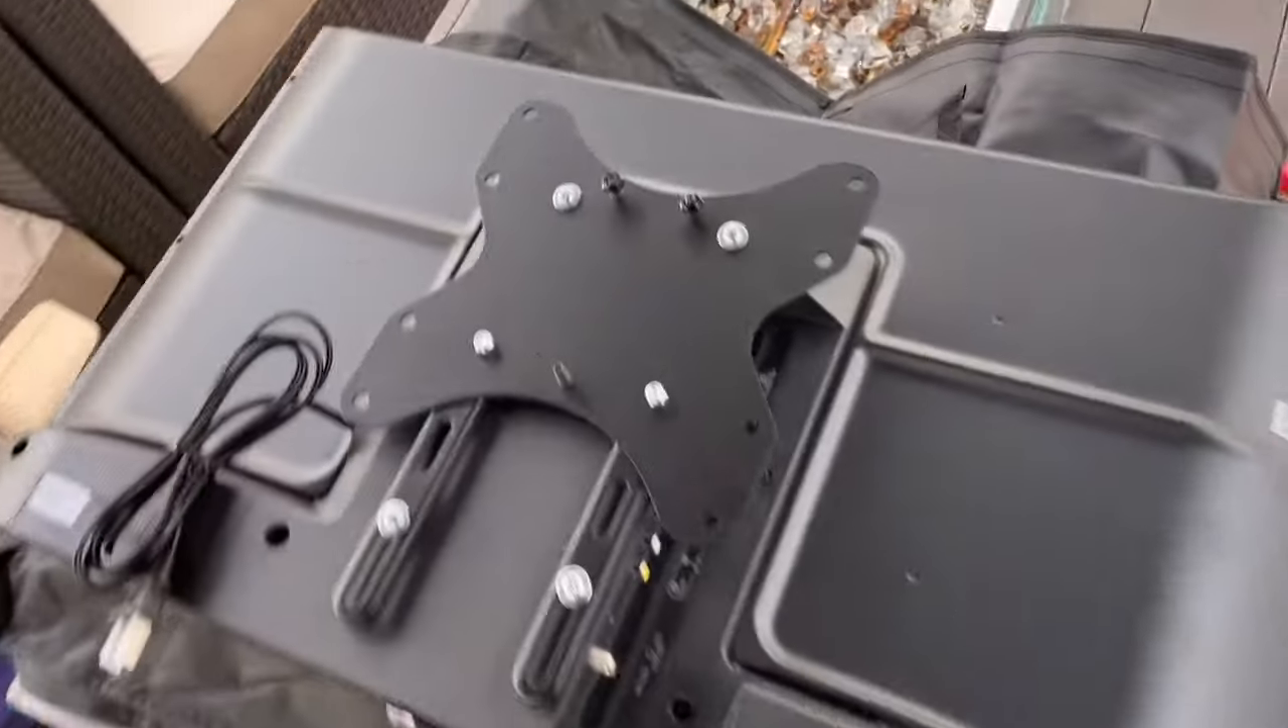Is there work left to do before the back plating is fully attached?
No.